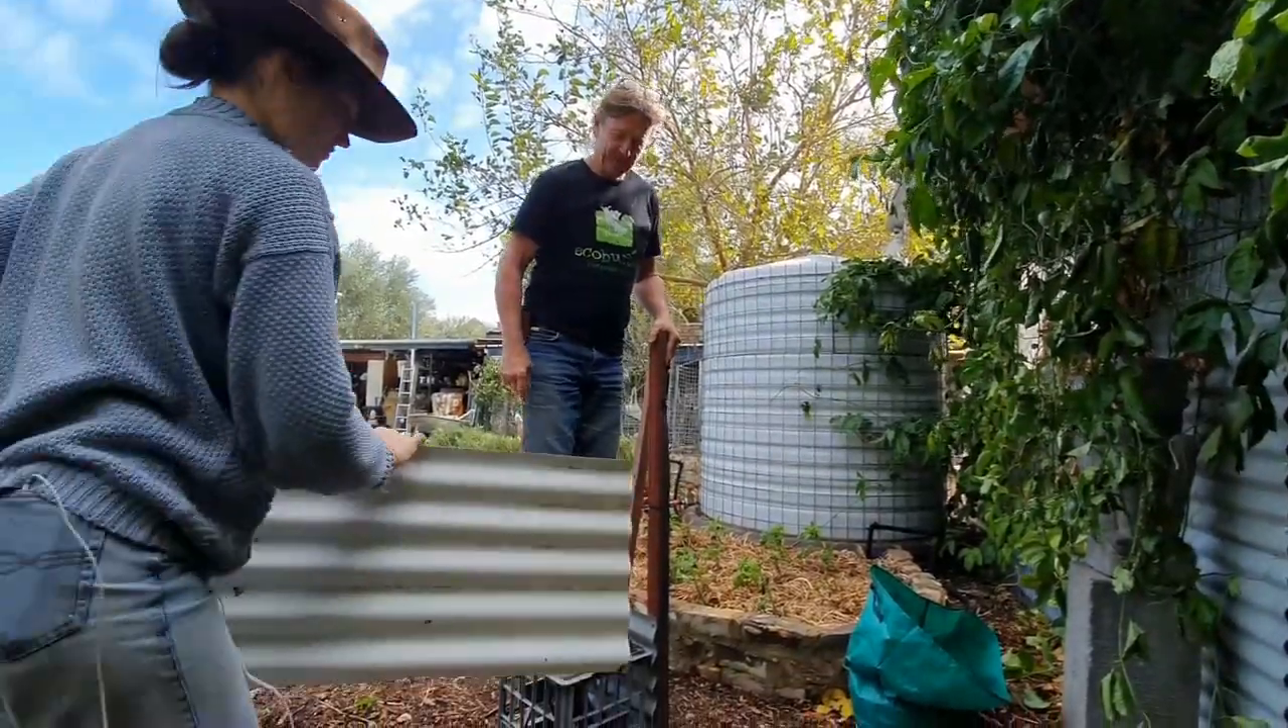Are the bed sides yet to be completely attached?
Yes.